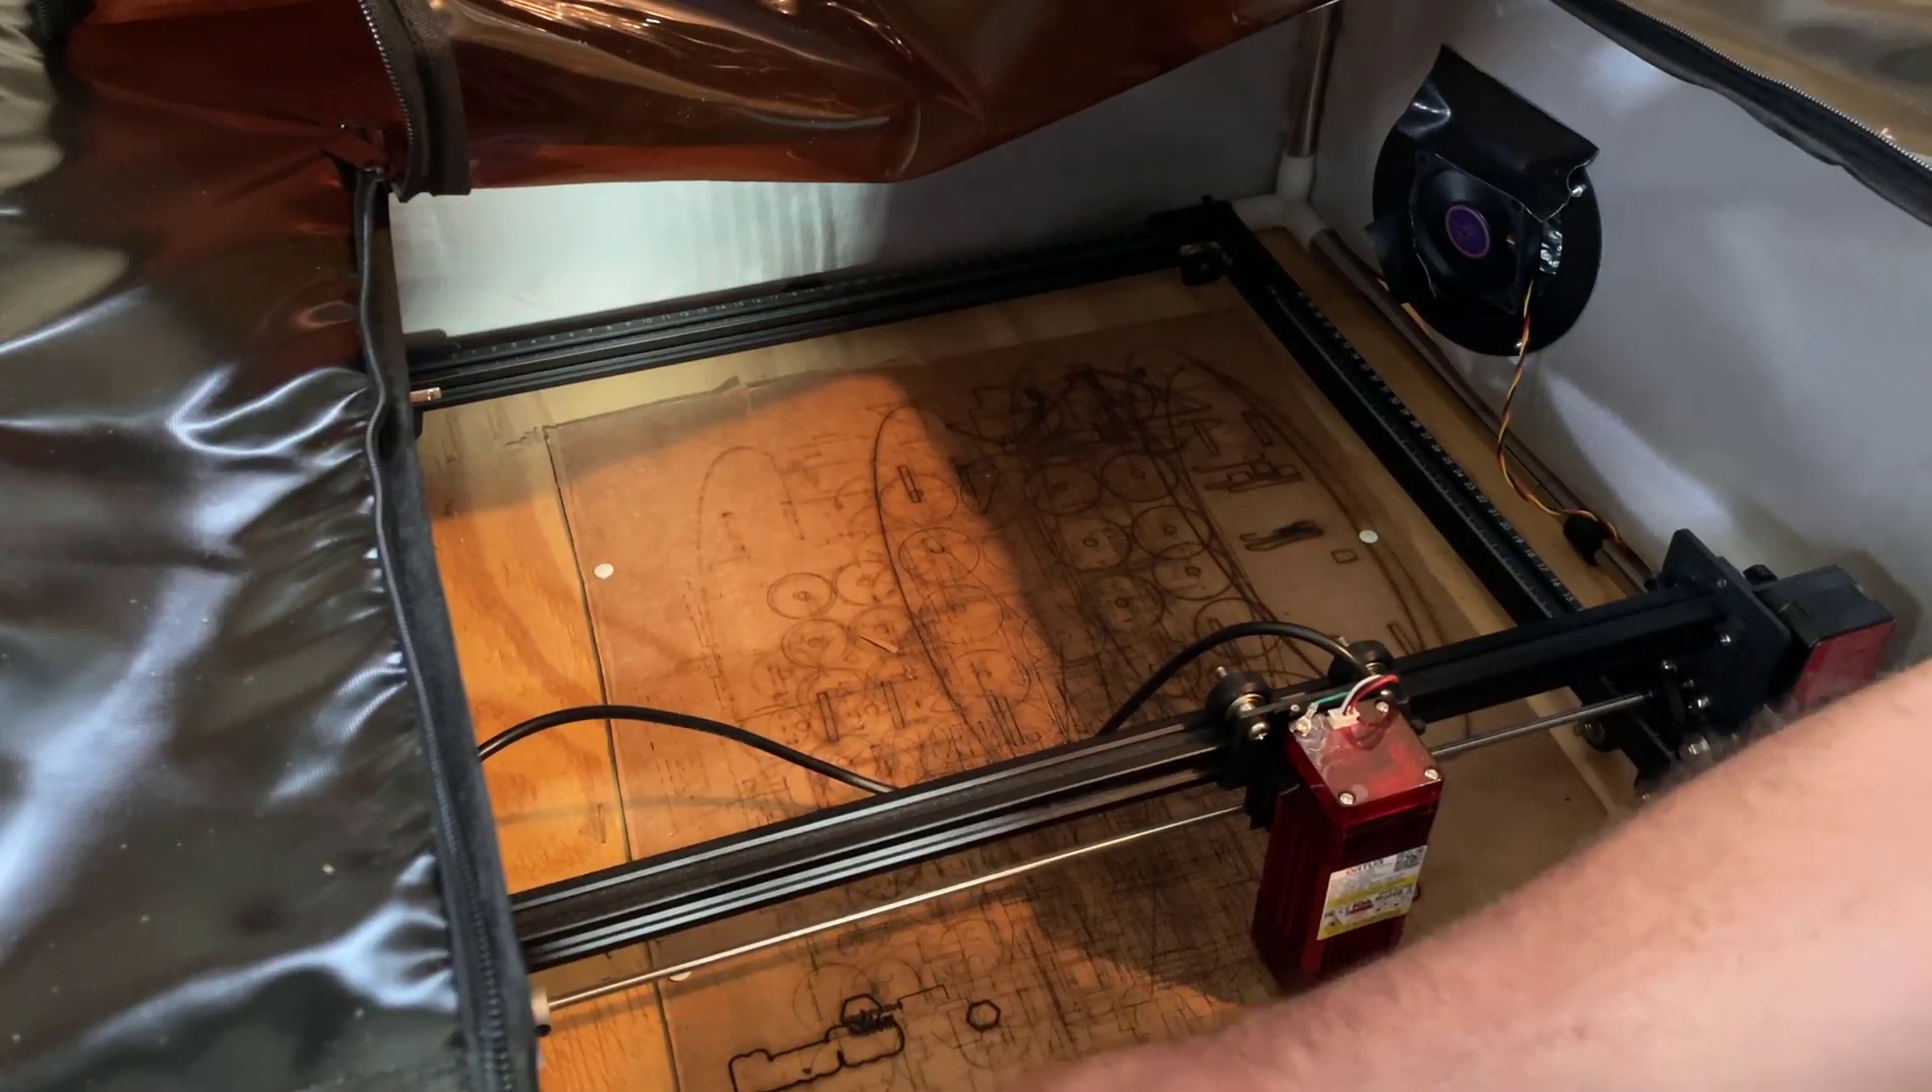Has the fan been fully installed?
Yes.